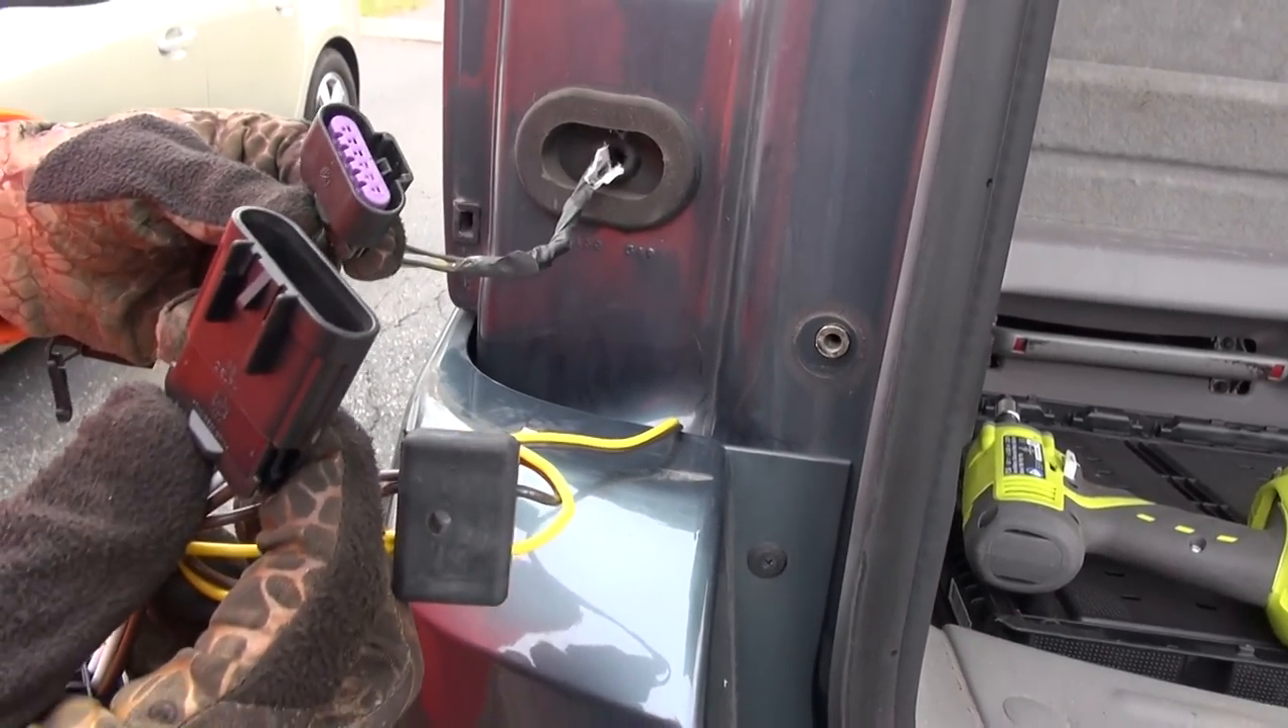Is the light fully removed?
Yes.